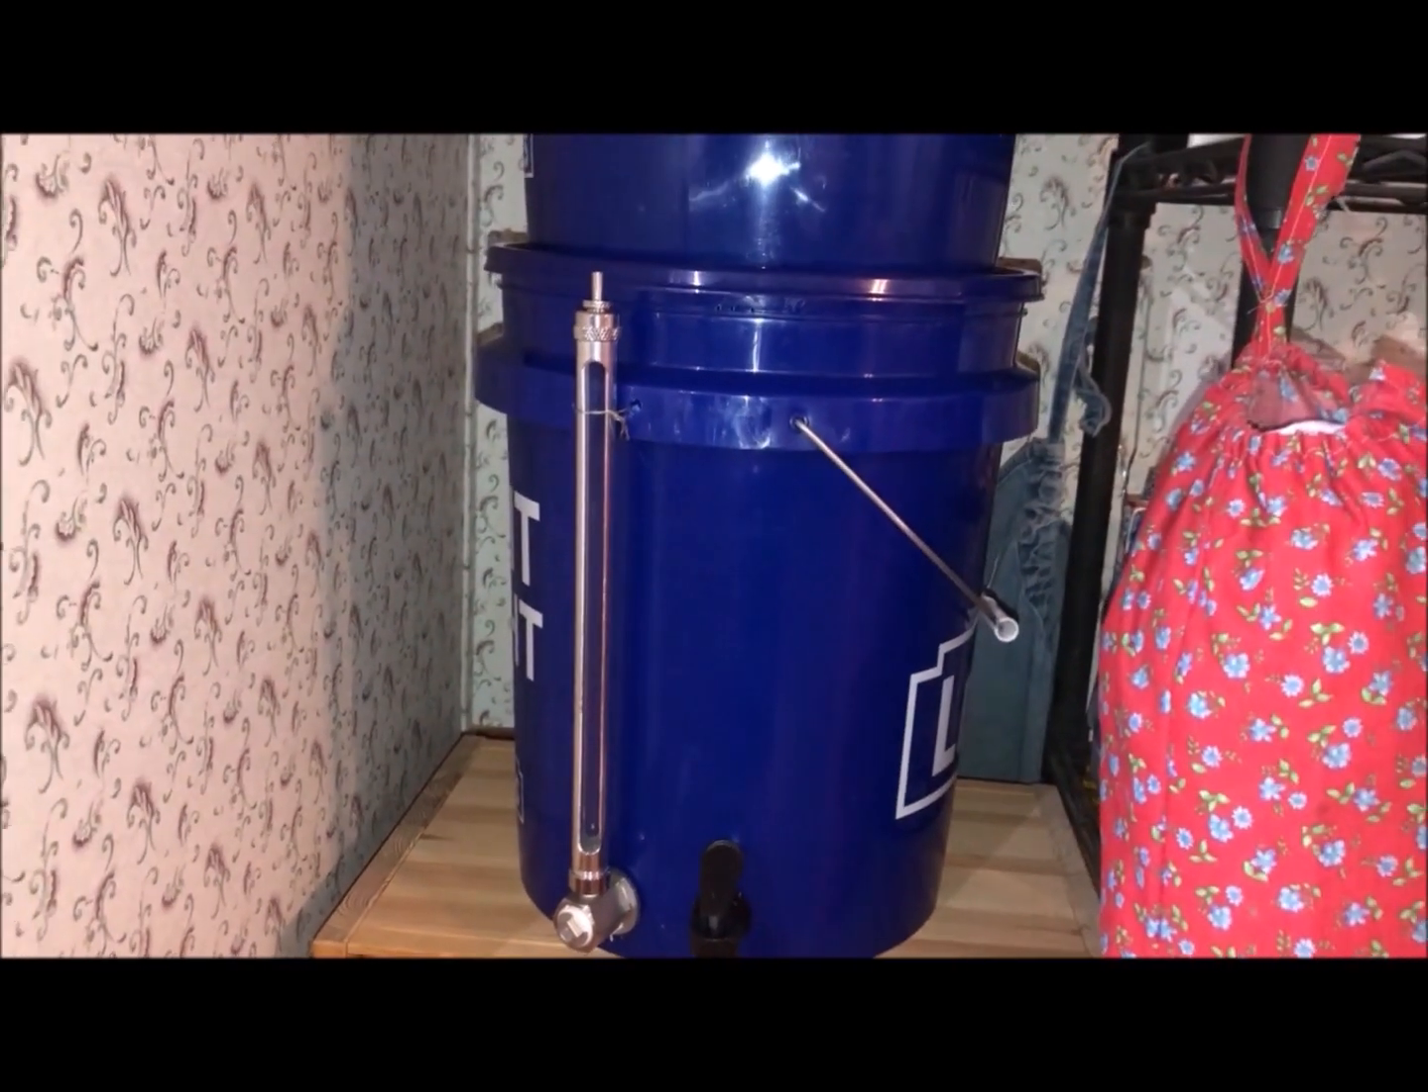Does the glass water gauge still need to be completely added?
No.